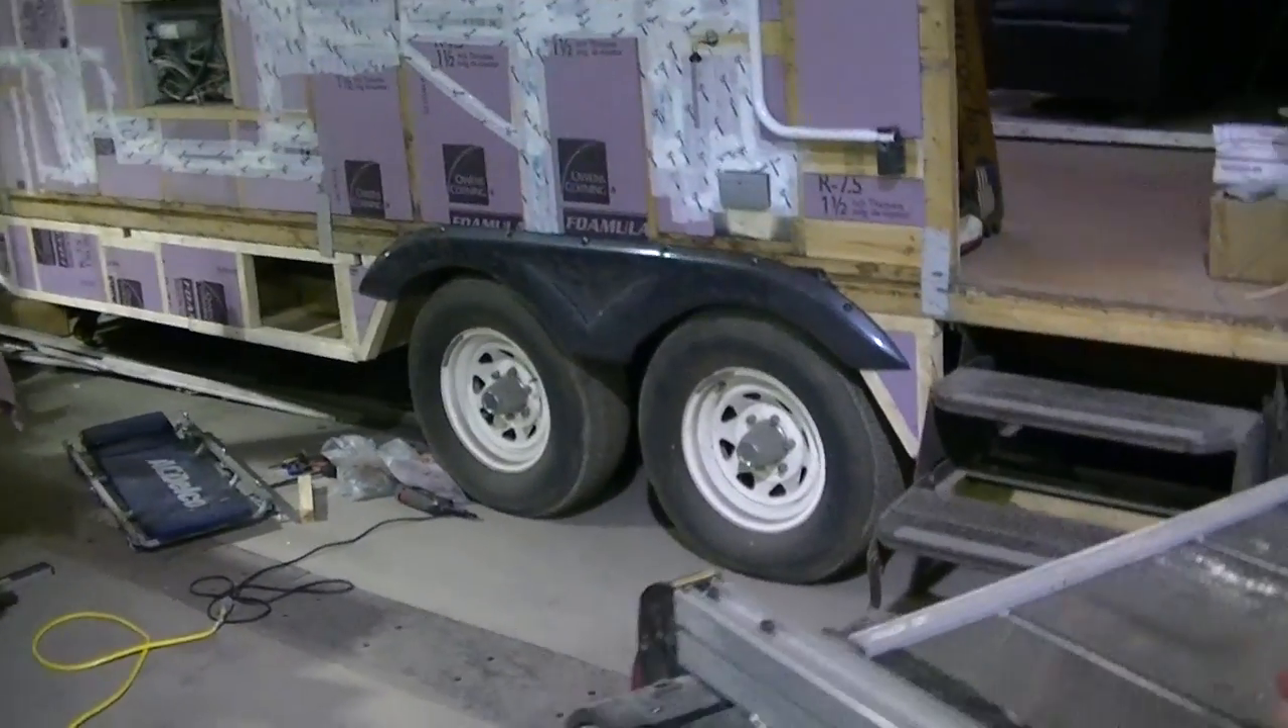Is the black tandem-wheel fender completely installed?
Yes.